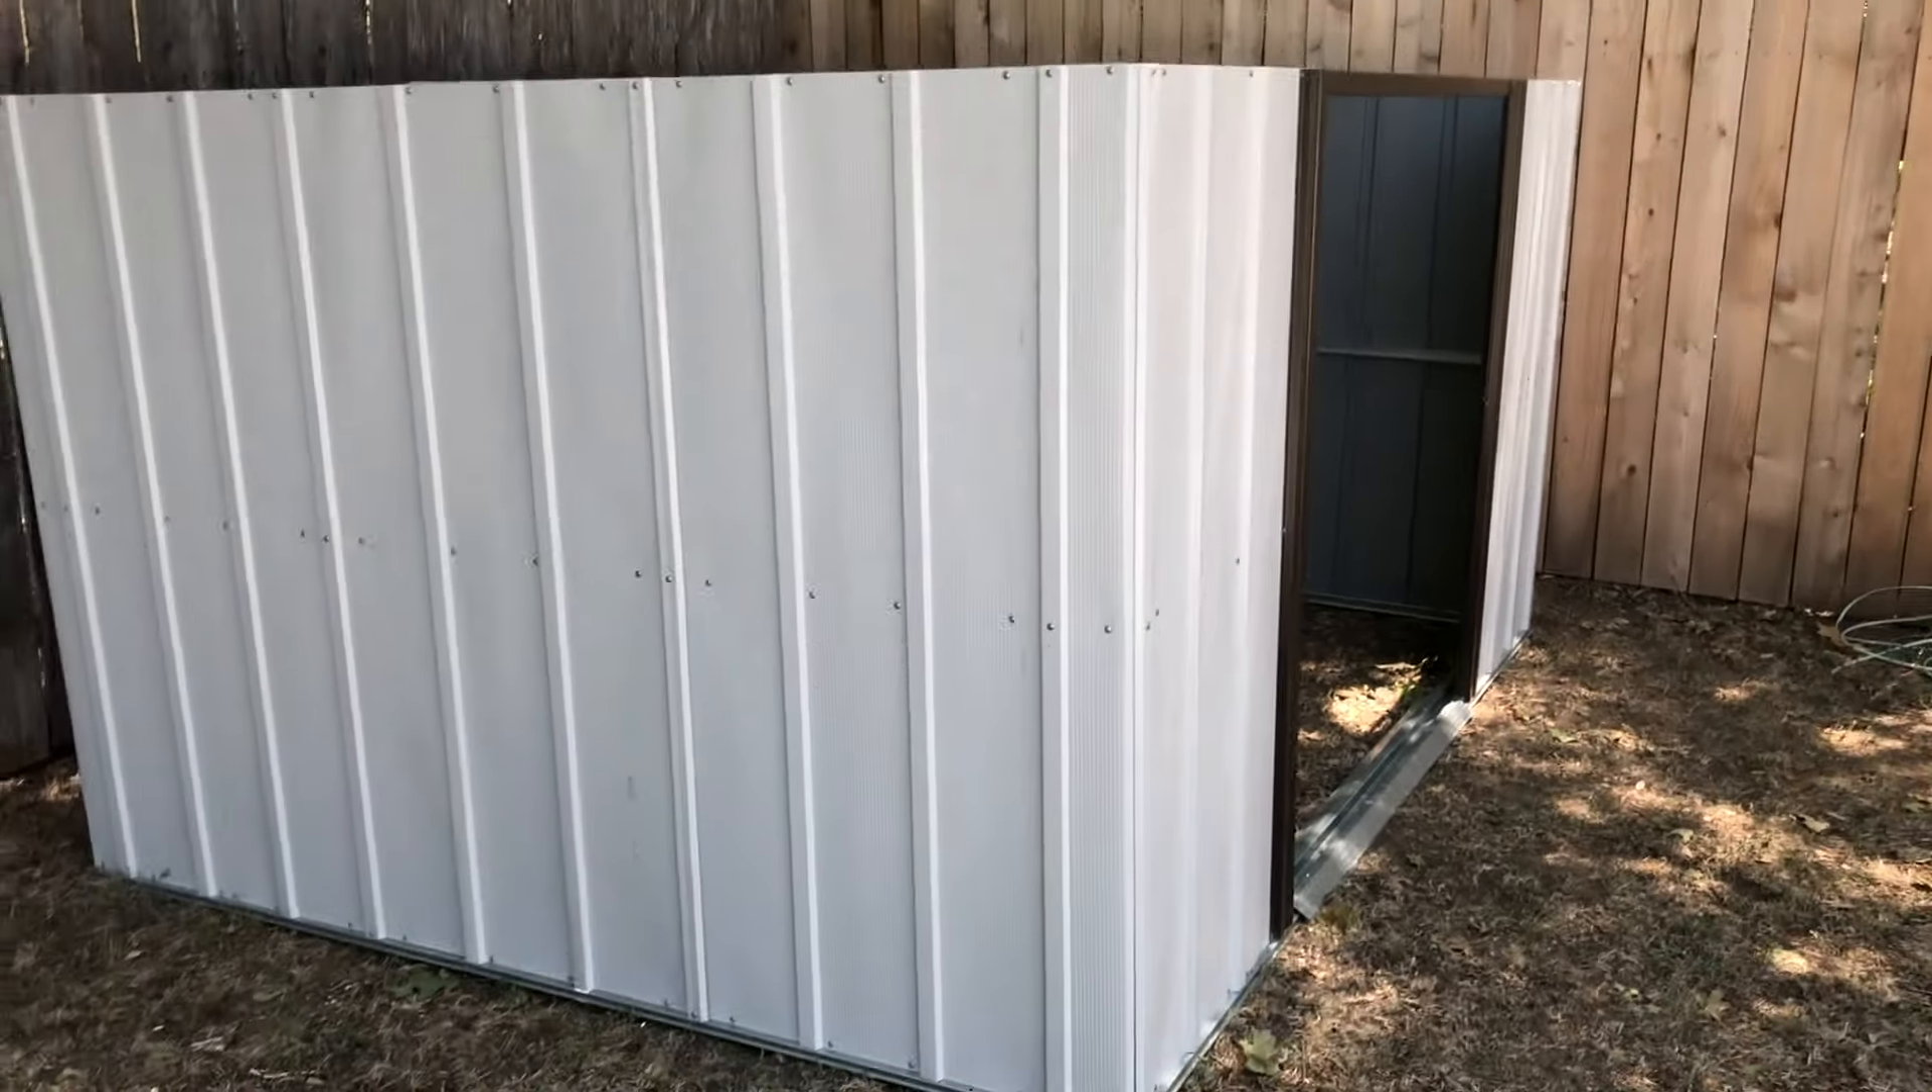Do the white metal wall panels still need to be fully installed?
No.